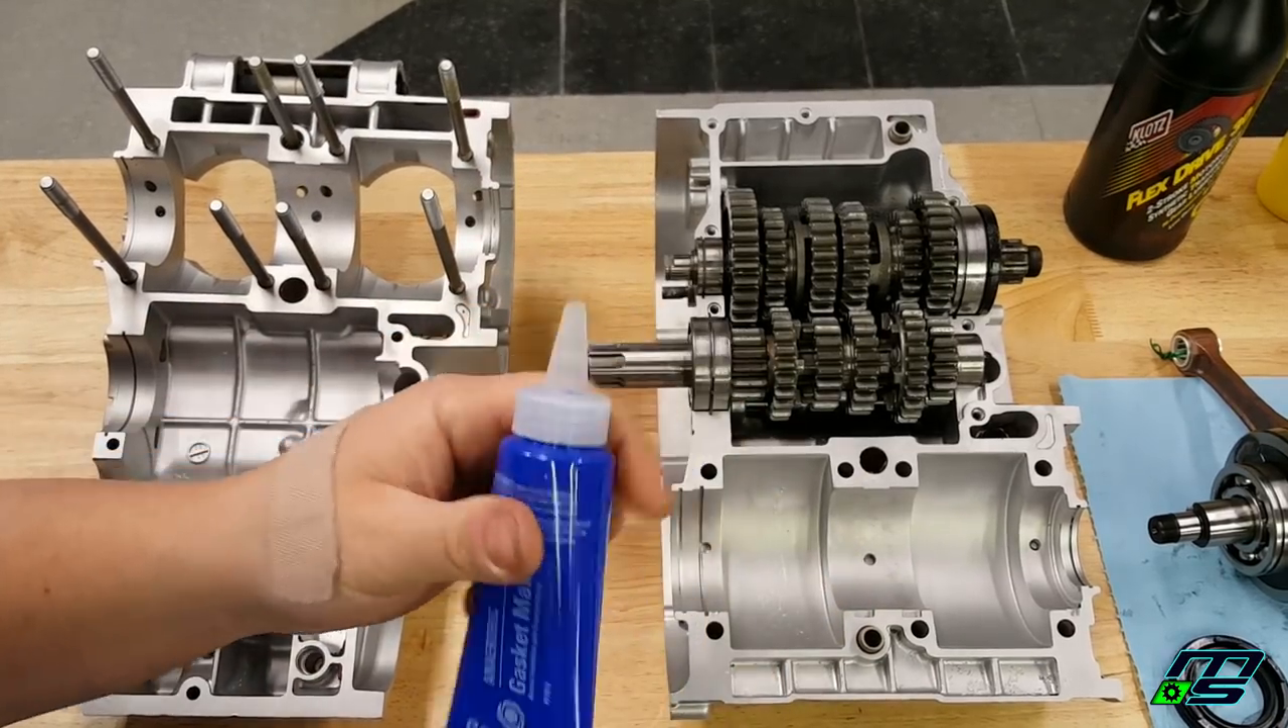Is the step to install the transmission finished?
Yes.